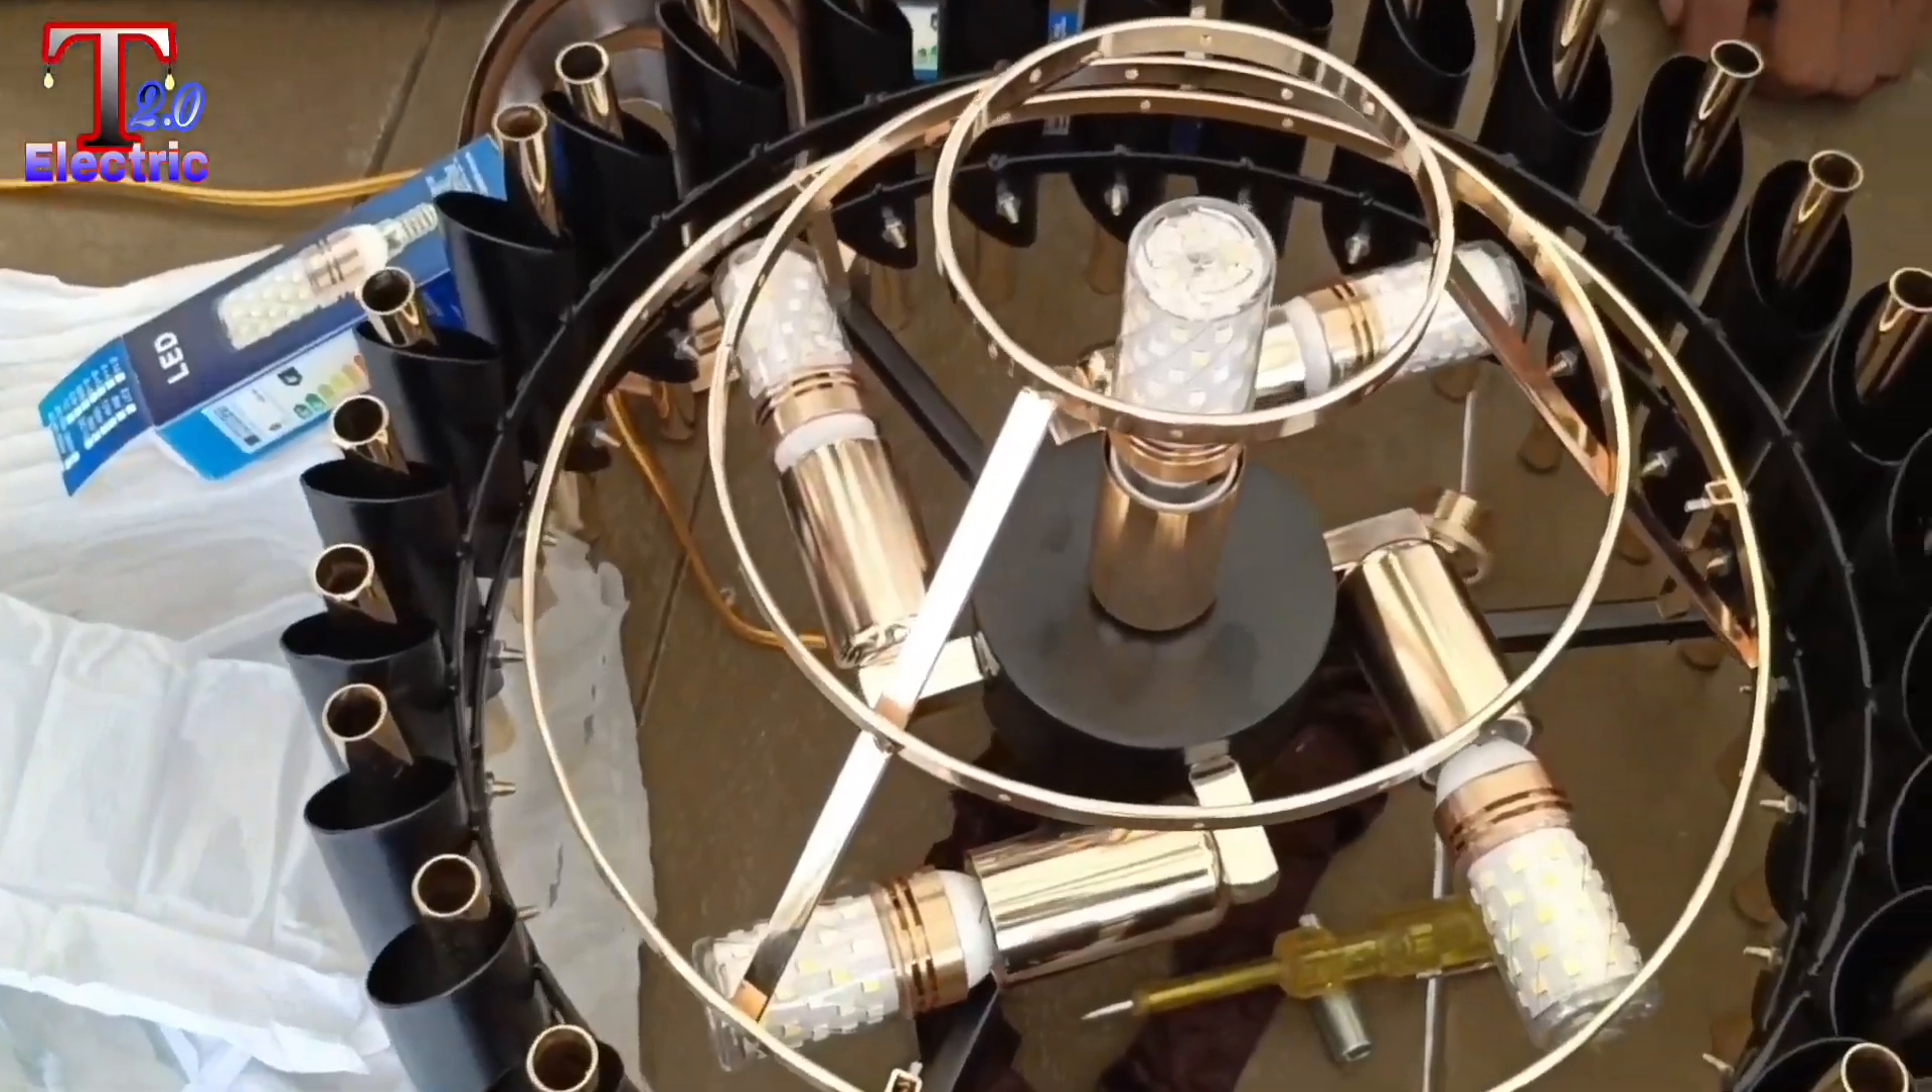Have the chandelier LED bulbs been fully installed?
Yes.